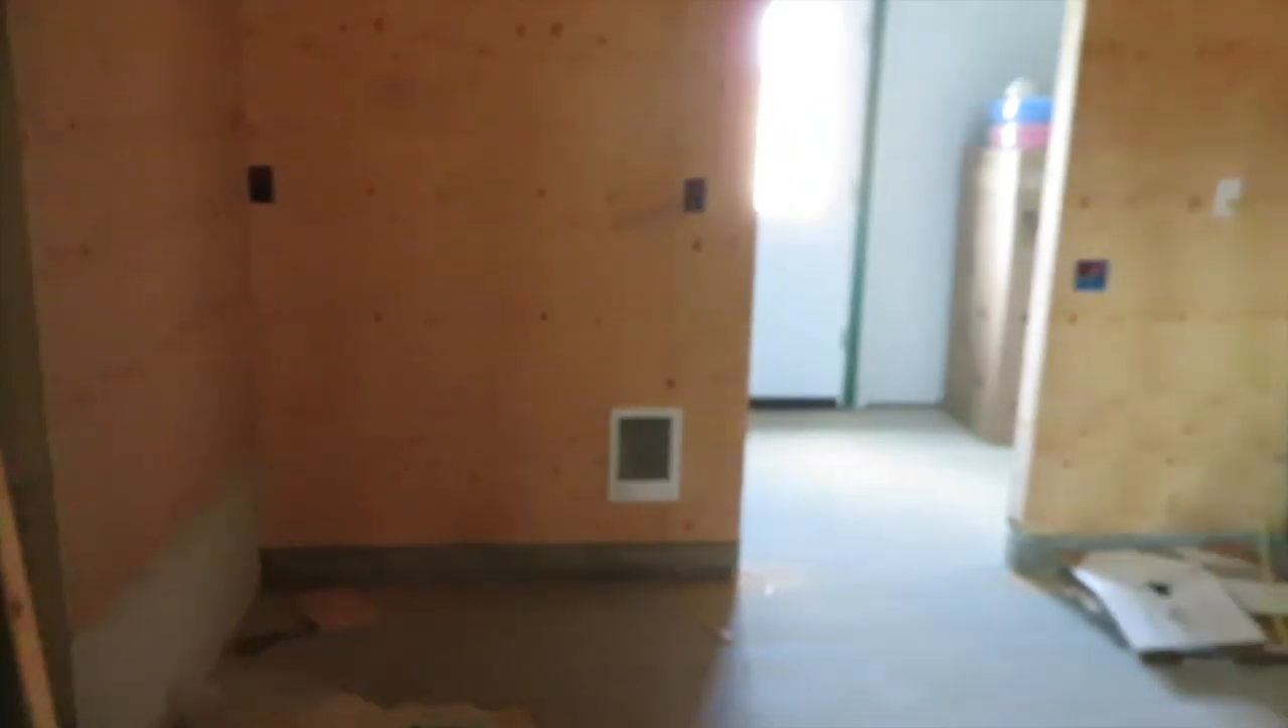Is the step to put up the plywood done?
Yes.